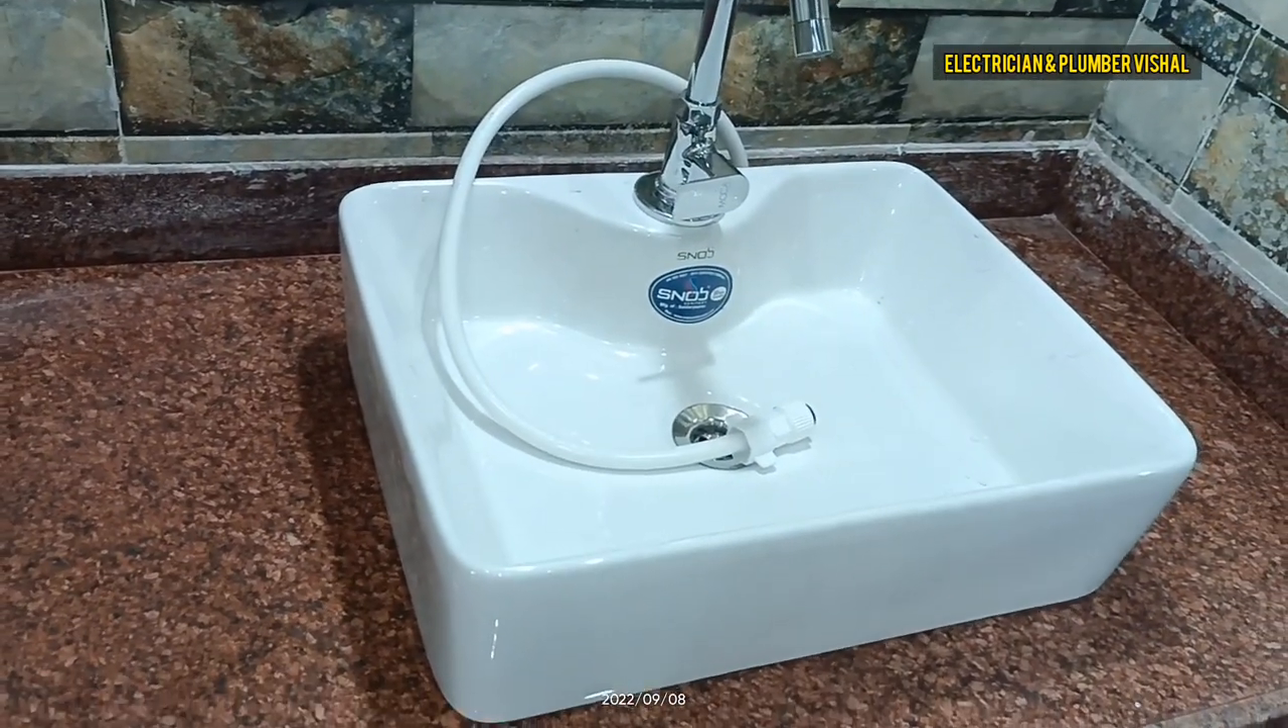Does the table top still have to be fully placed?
No.